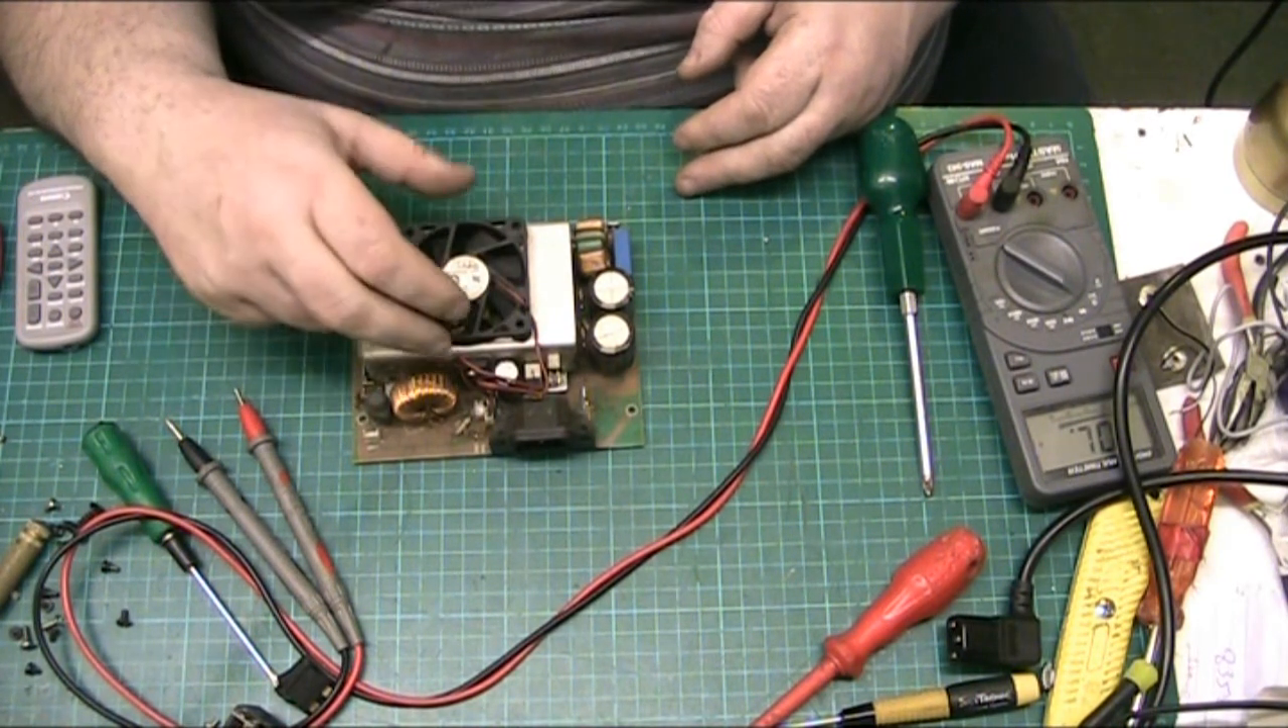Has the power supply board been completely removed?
Yes.